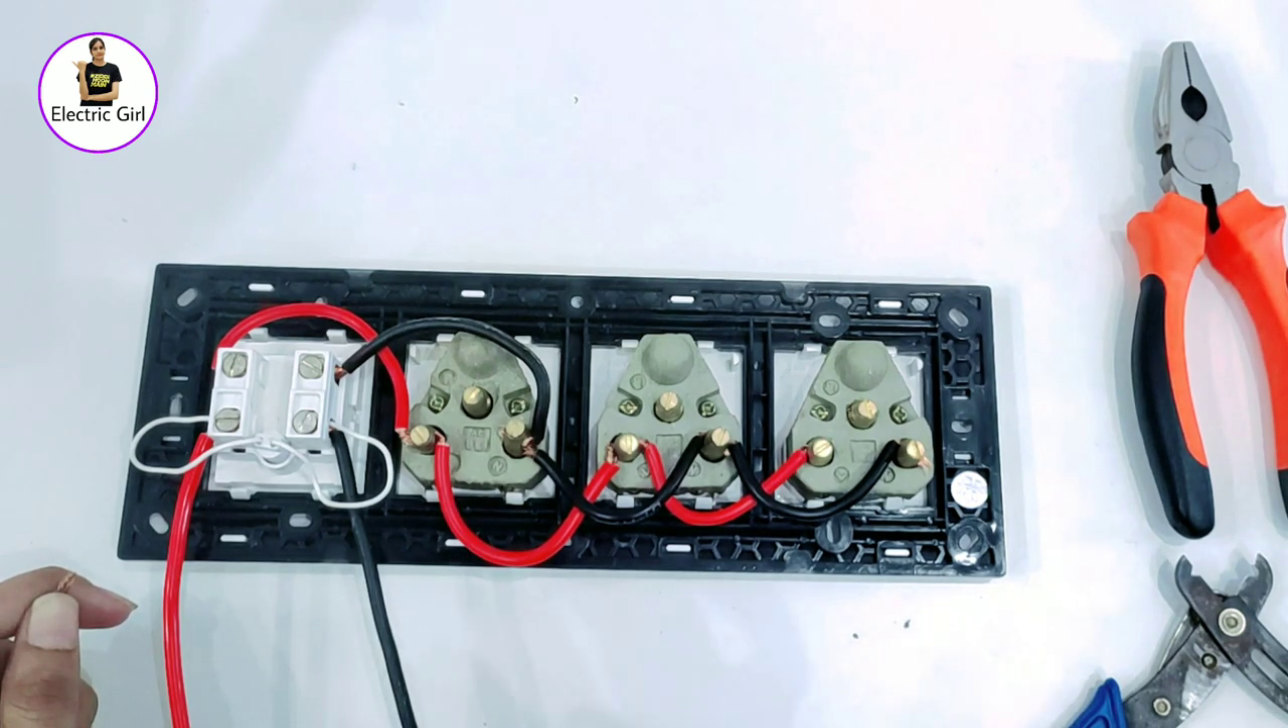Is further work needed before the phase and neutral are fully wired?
No.